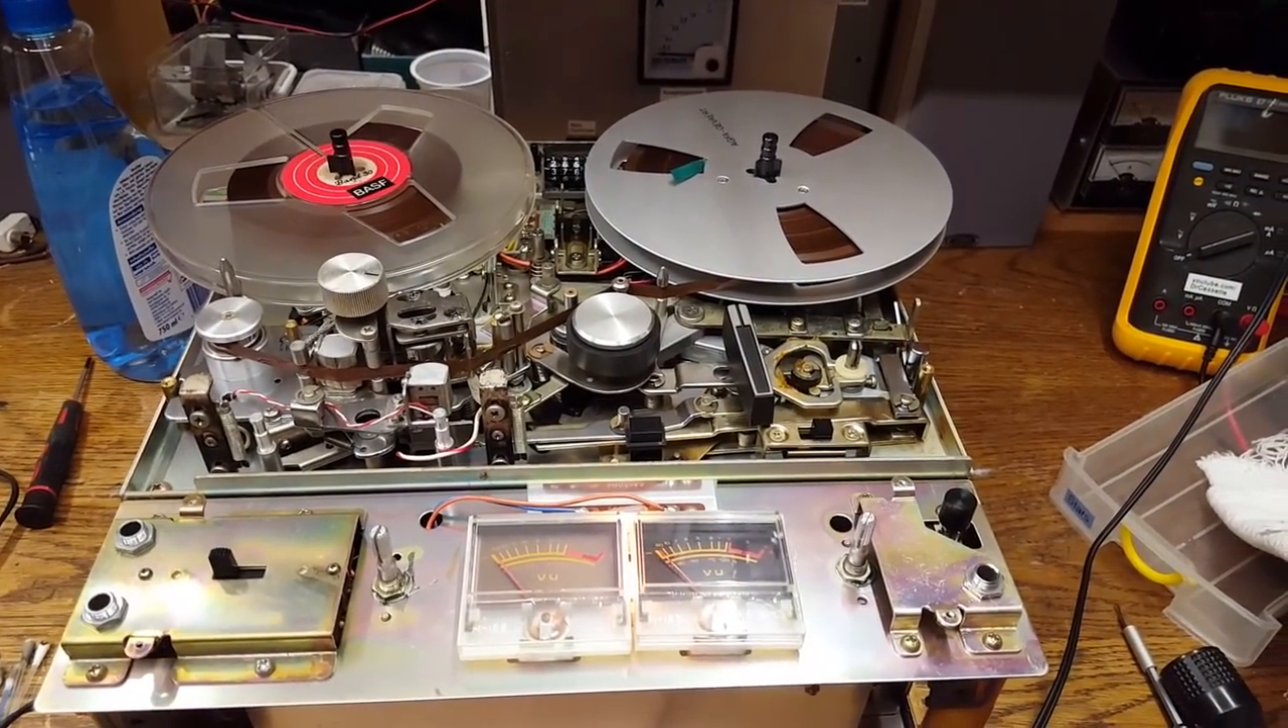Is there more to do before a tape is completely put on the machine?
No.